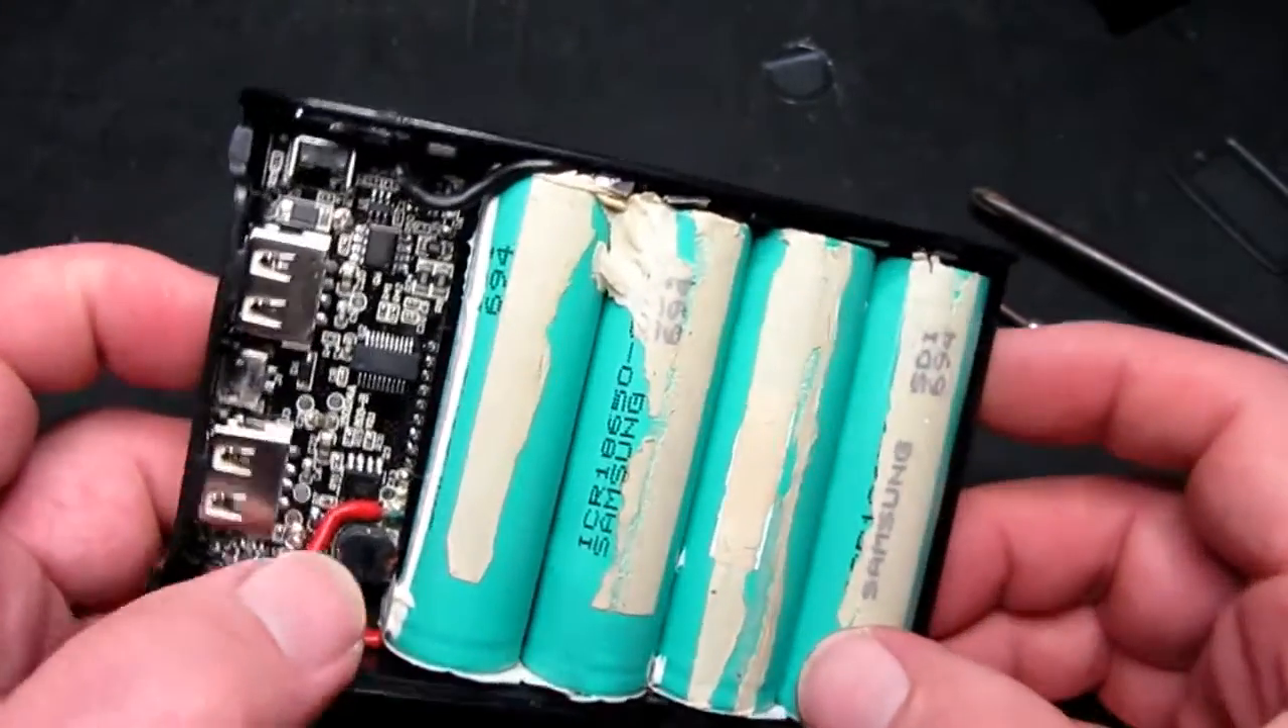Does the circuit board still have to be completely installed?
No.